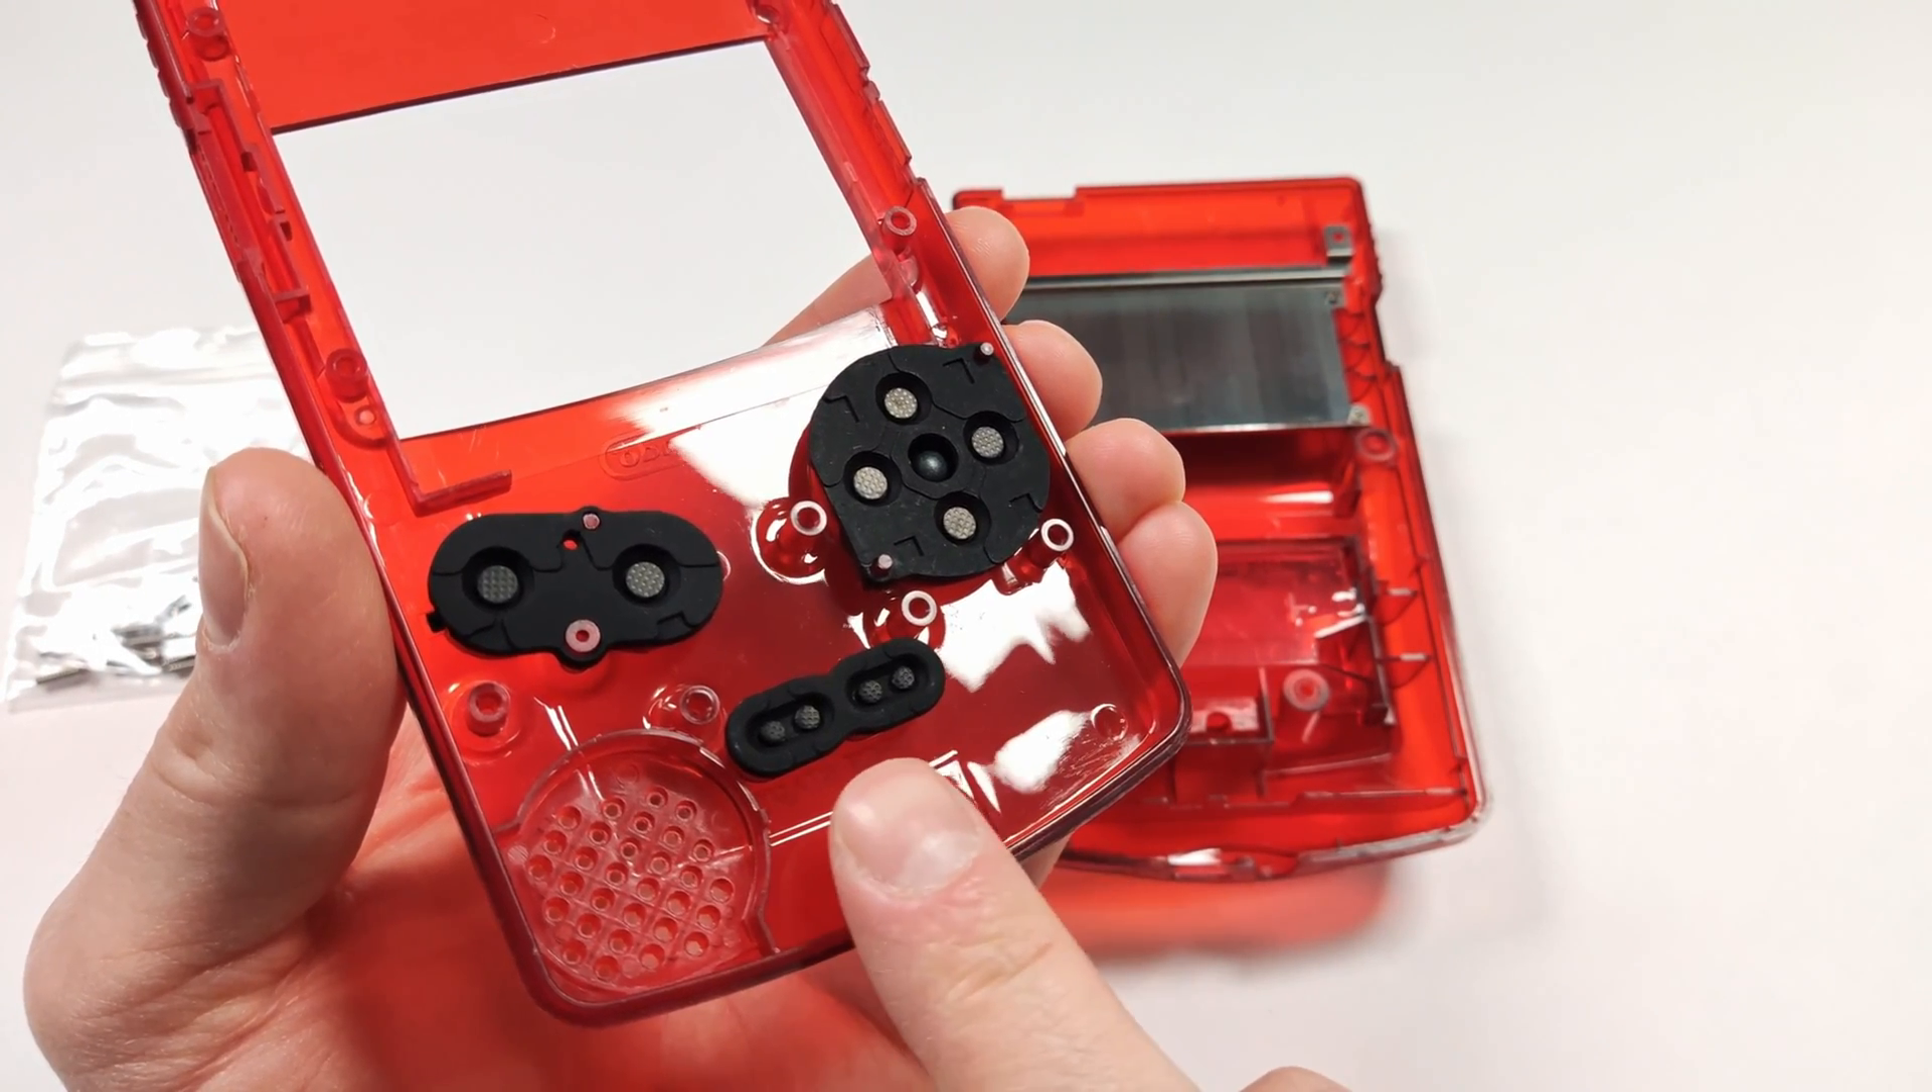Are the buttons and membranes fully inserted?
Yes.